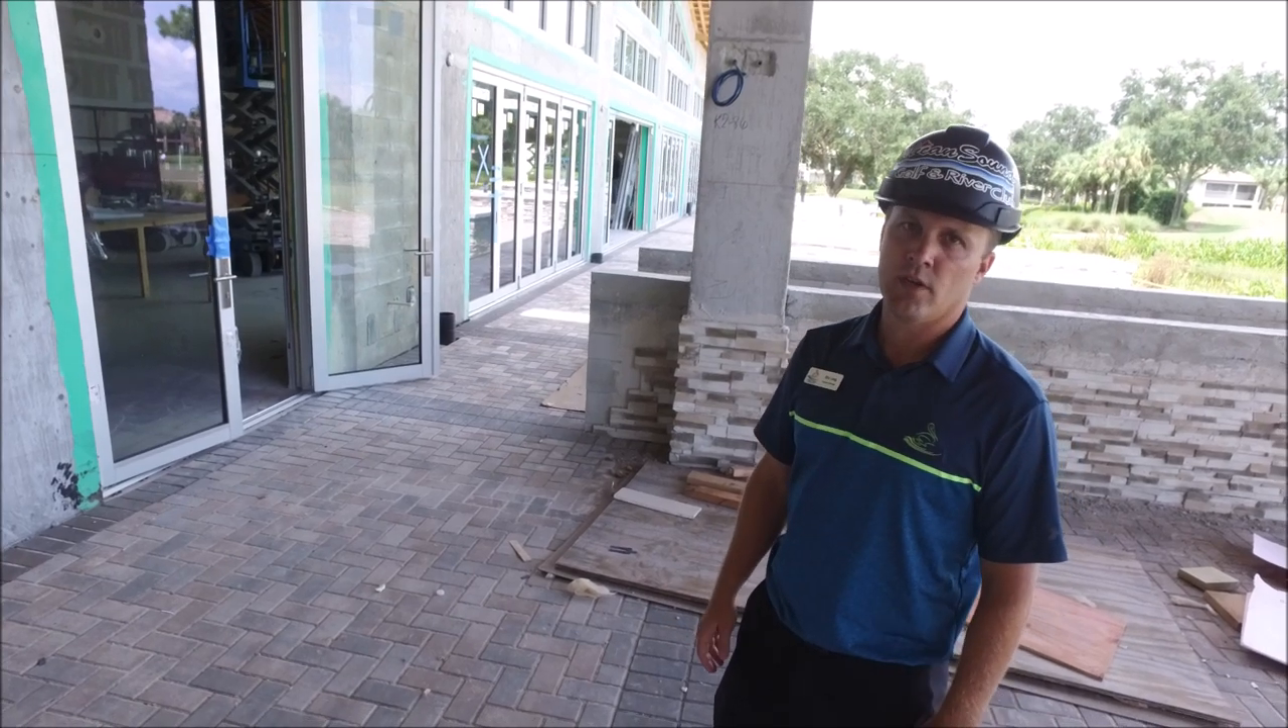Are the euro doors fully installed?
Yes.